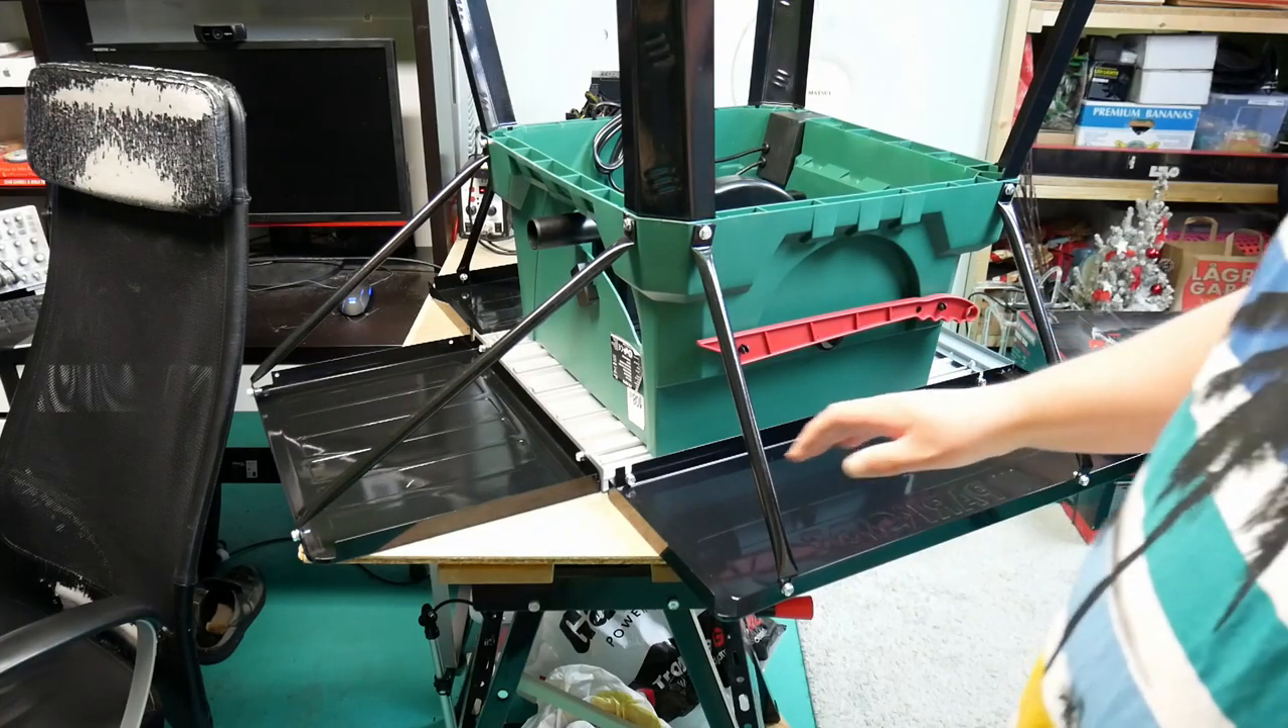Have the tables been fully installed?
Yes.